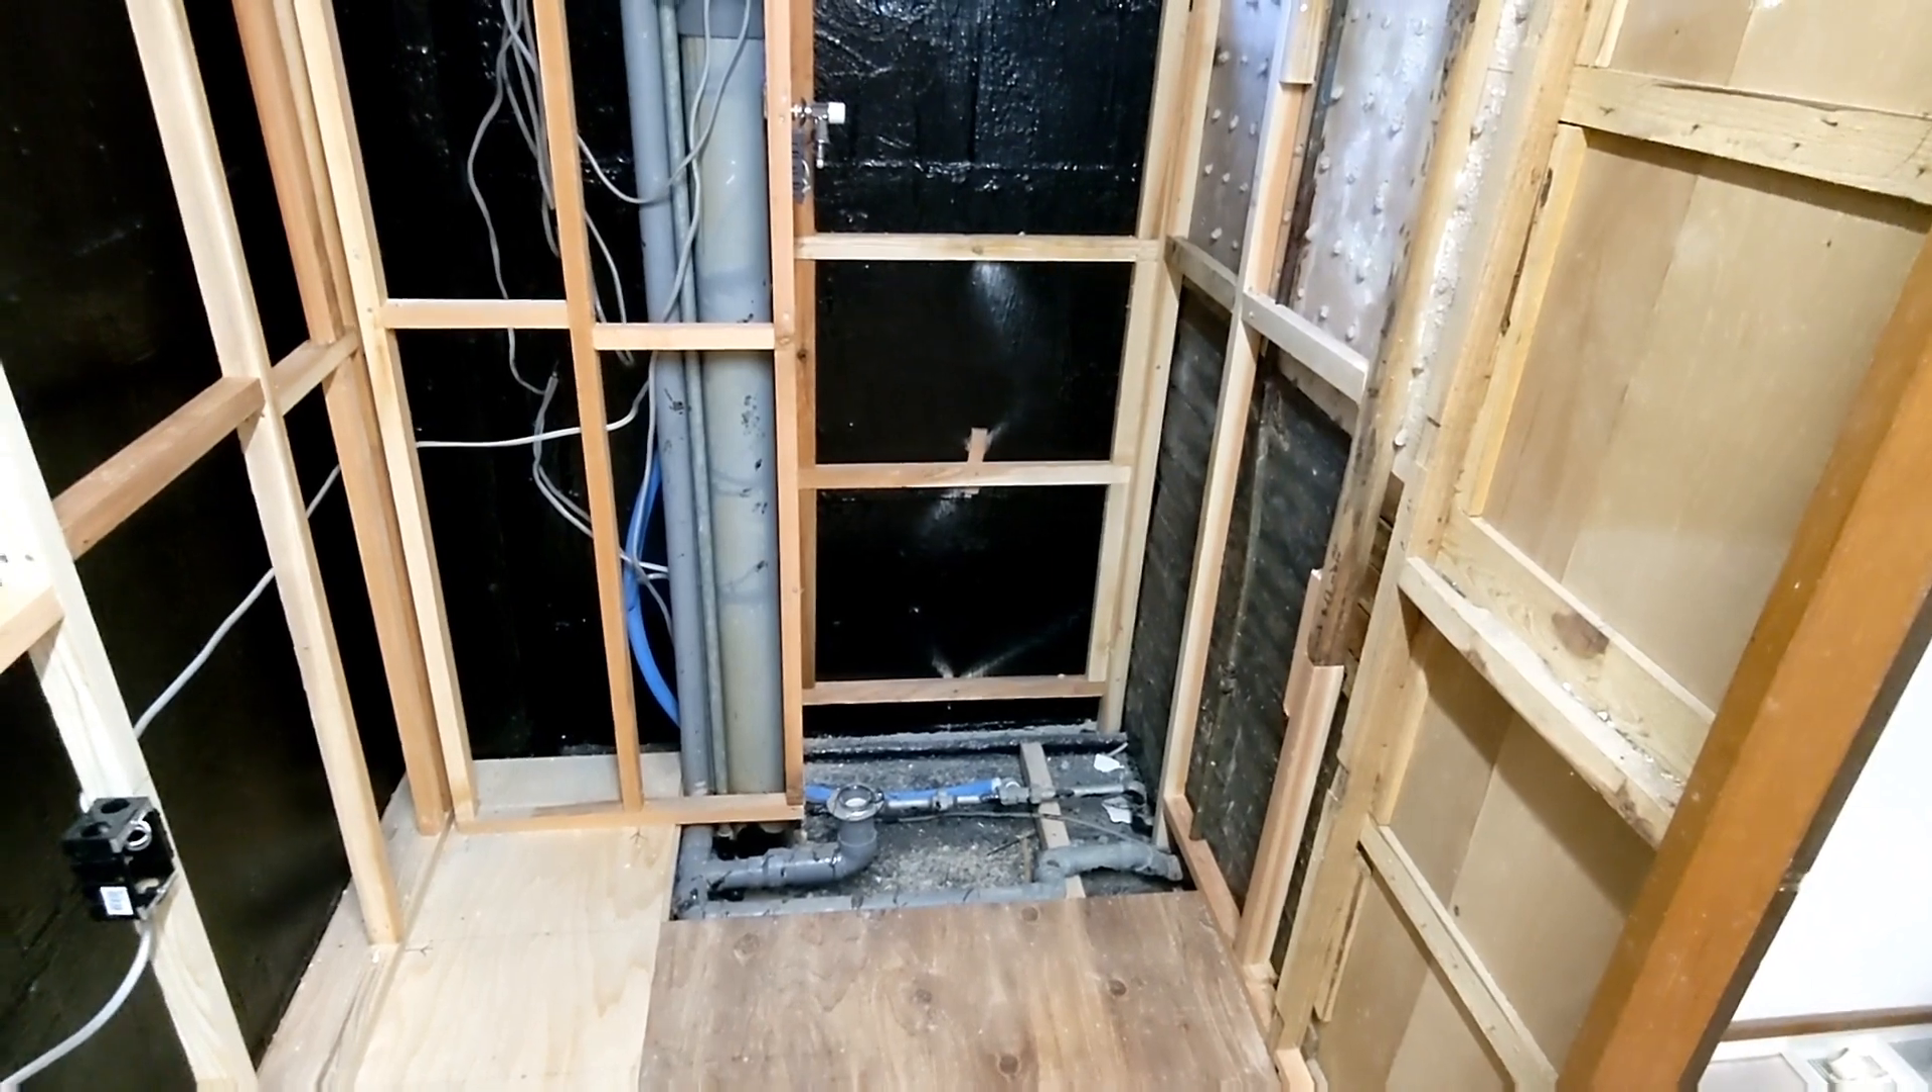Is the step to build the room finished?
No.